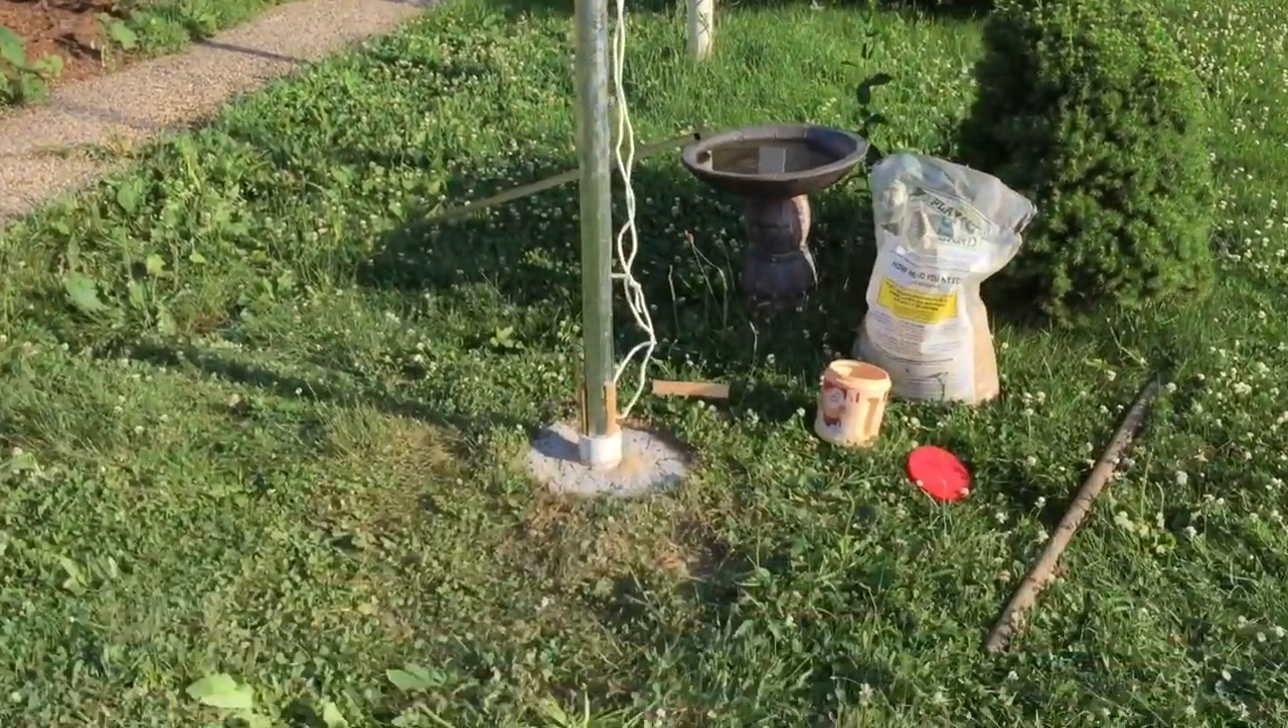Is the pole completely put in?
Yes.